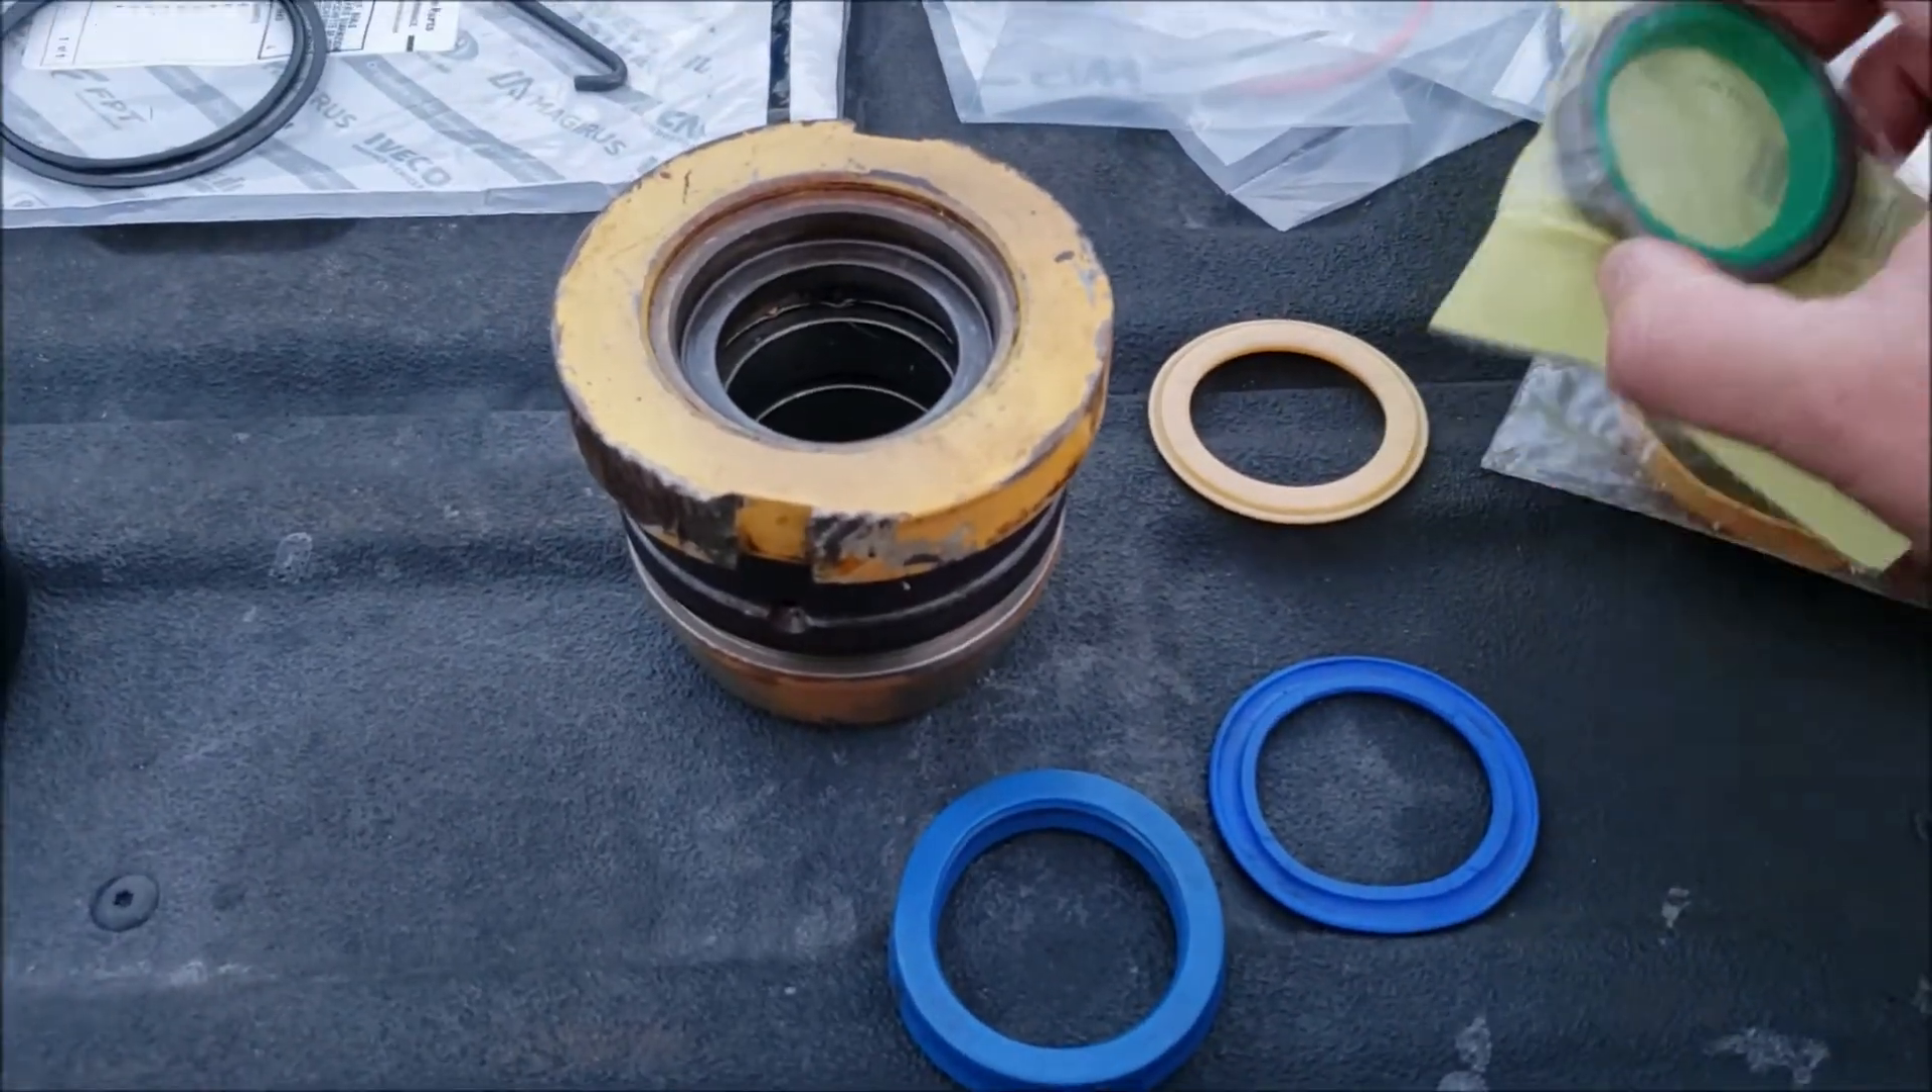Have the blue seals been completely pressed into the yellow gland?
No.